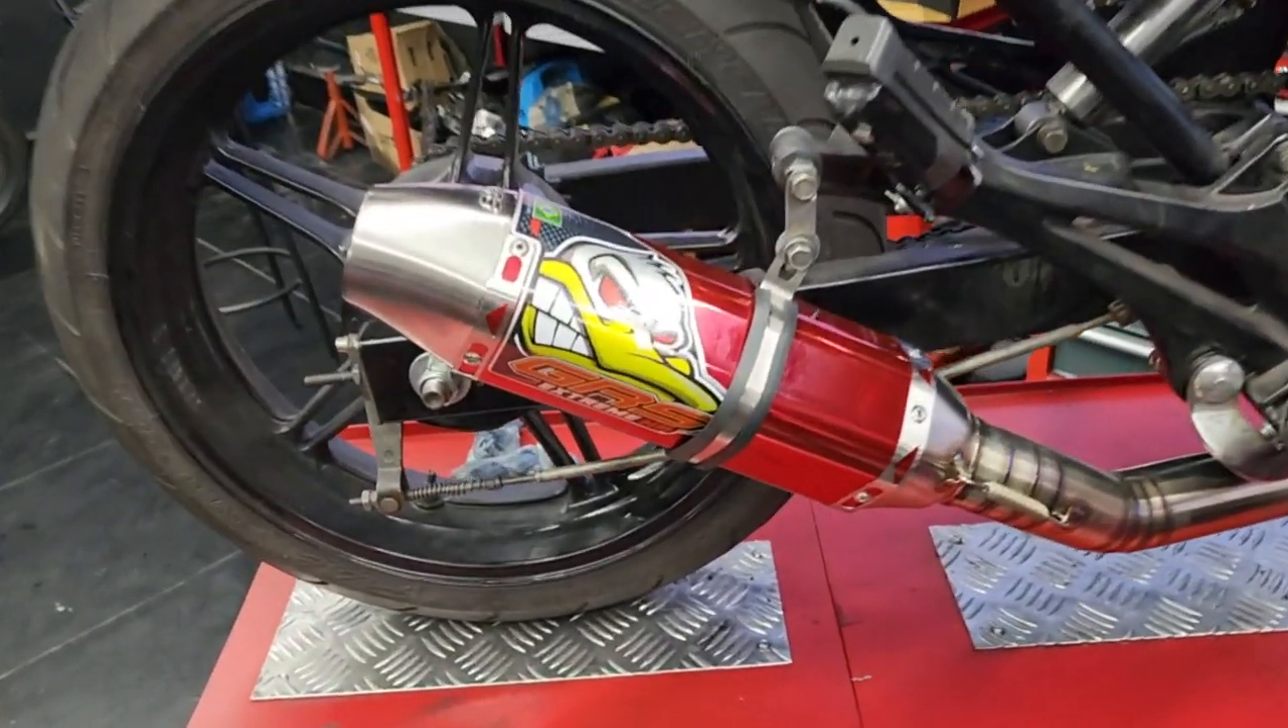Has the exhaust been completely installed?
Yes.